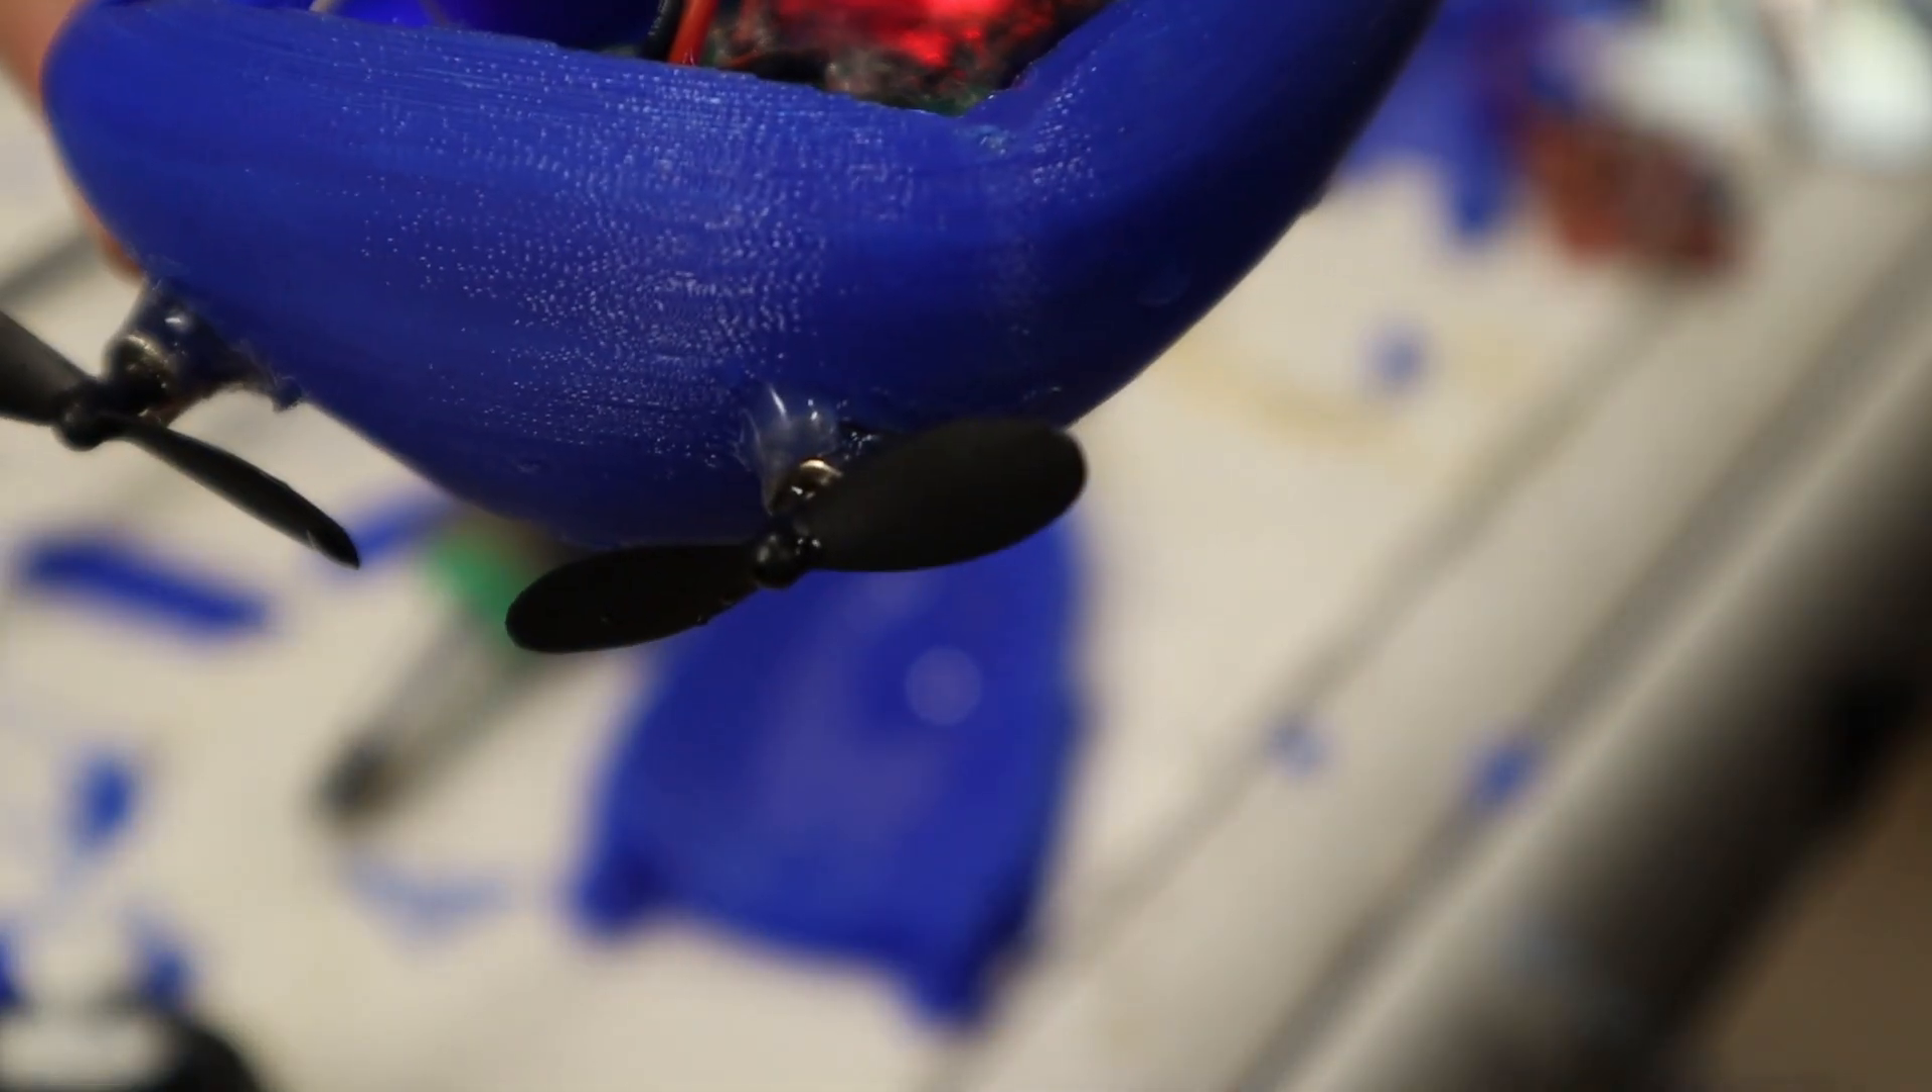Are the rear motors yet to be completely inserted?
No.